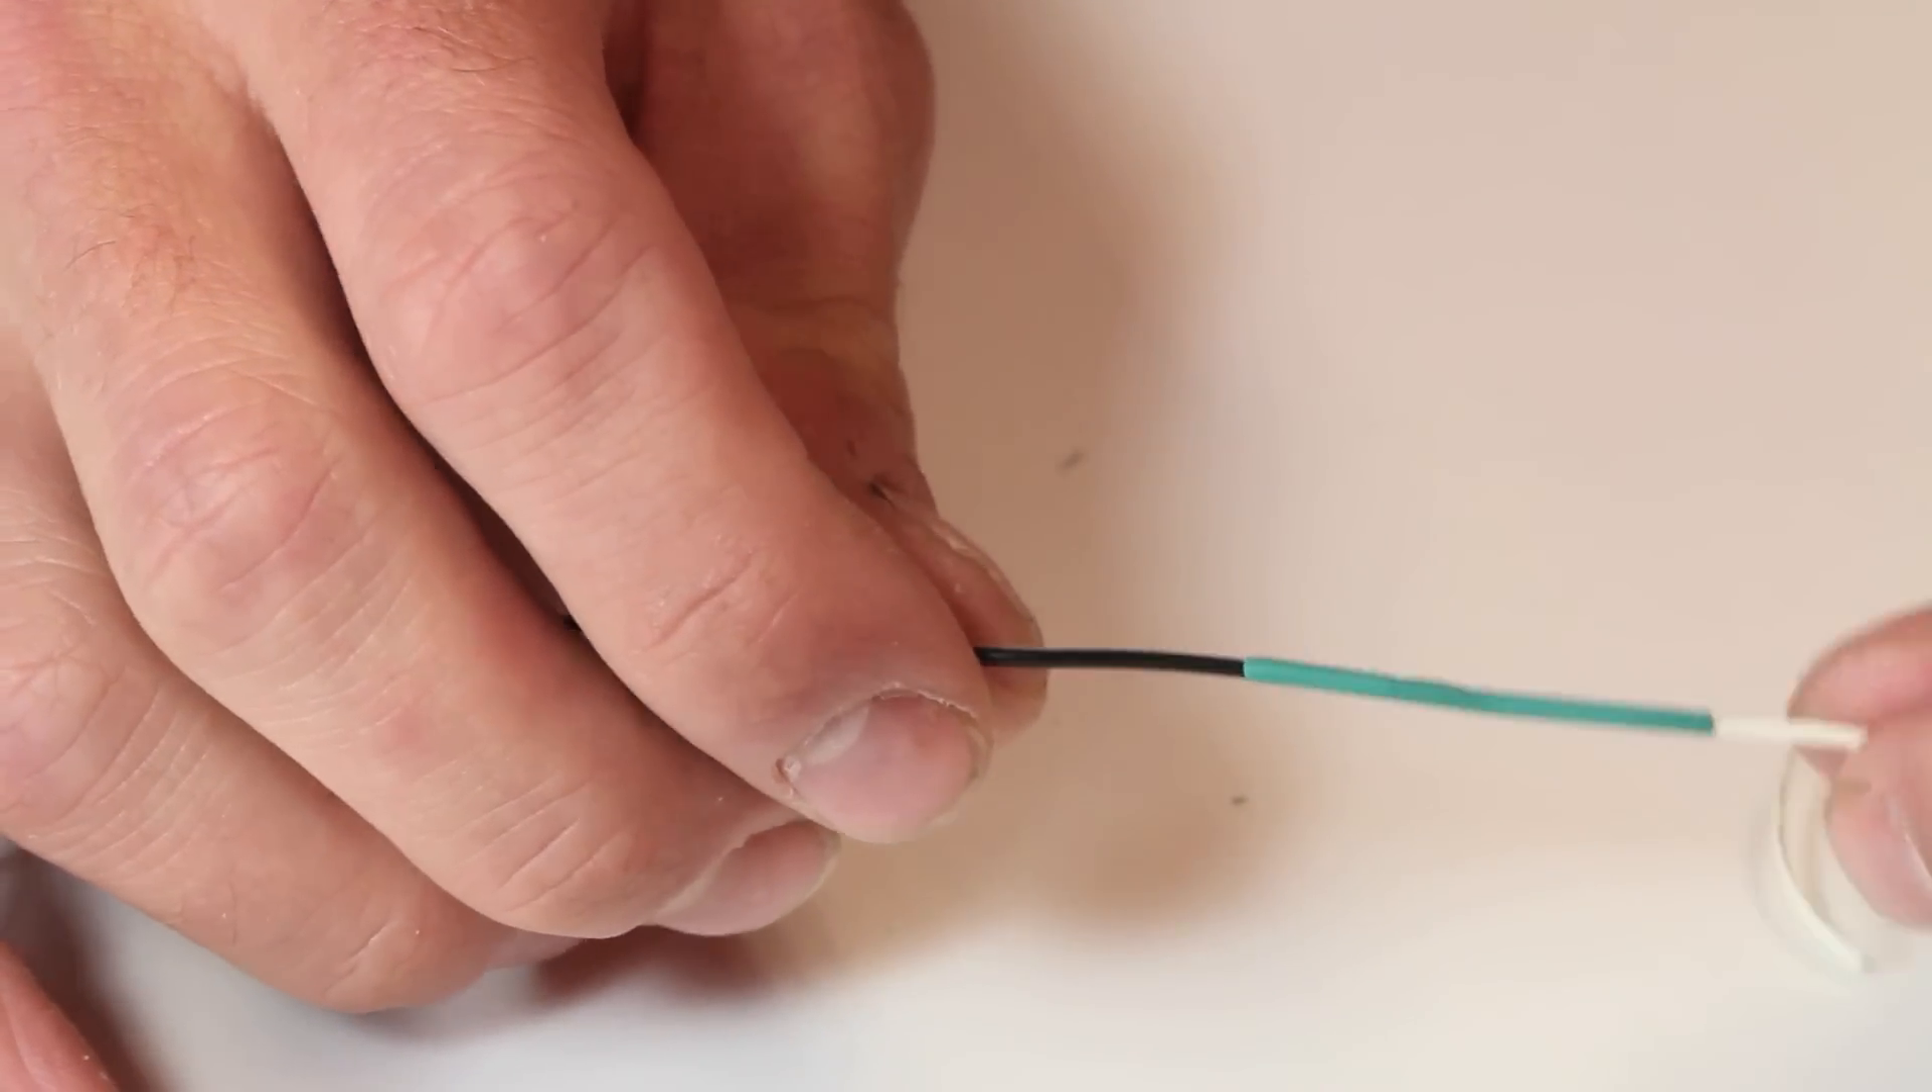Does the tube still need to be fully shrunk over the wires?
No.